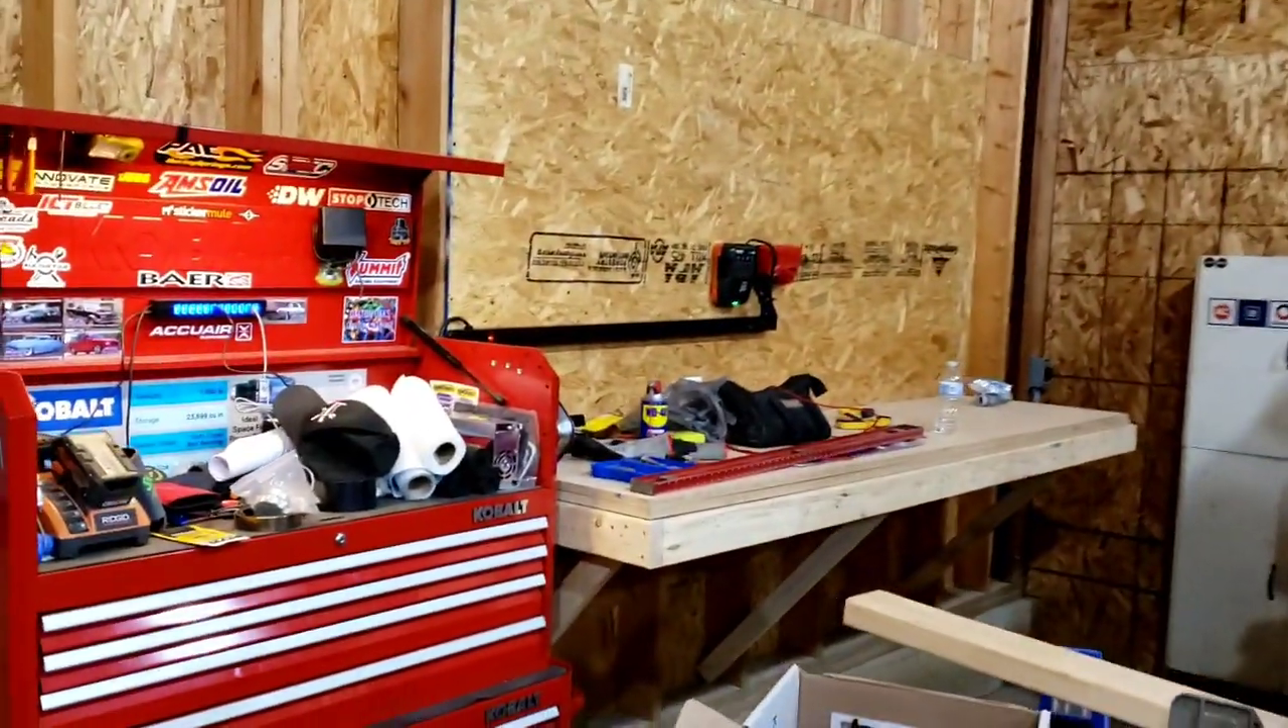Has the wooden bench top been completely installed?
Yes.